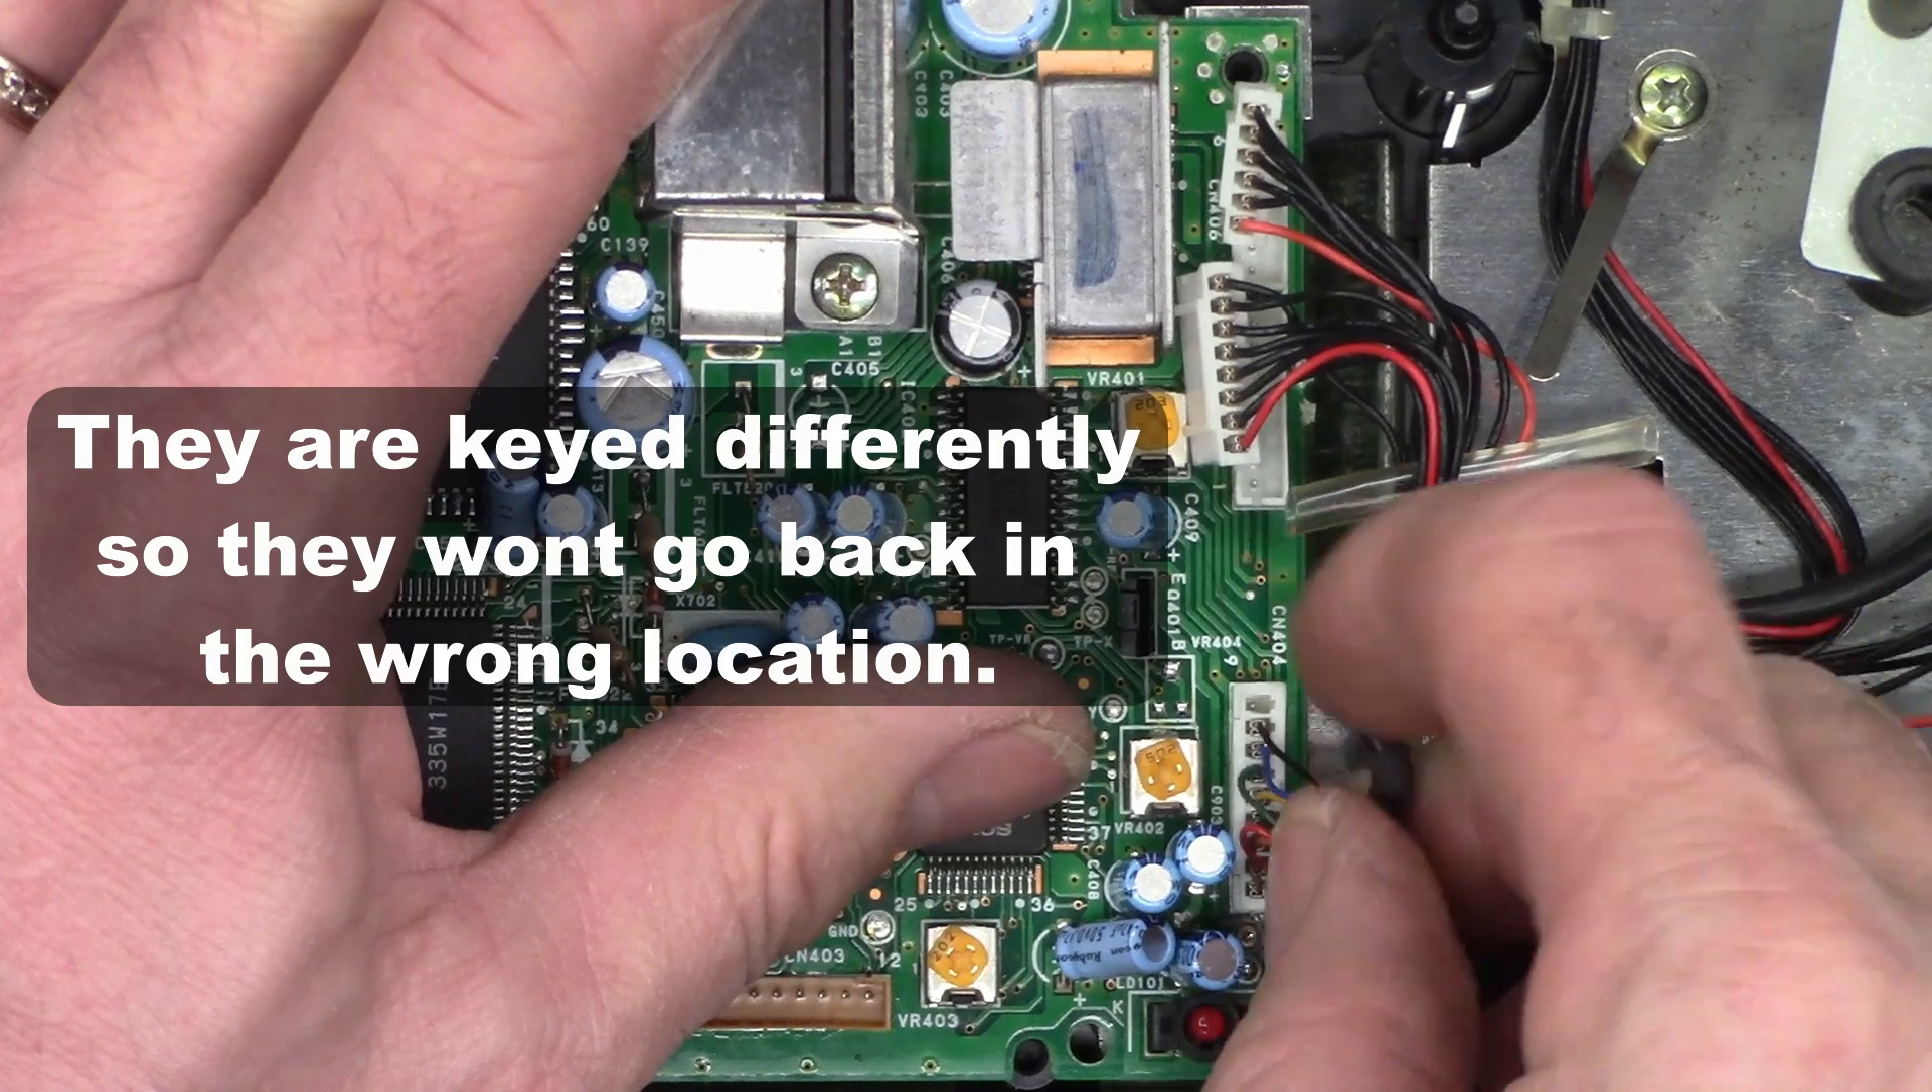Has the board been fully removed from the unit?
No.